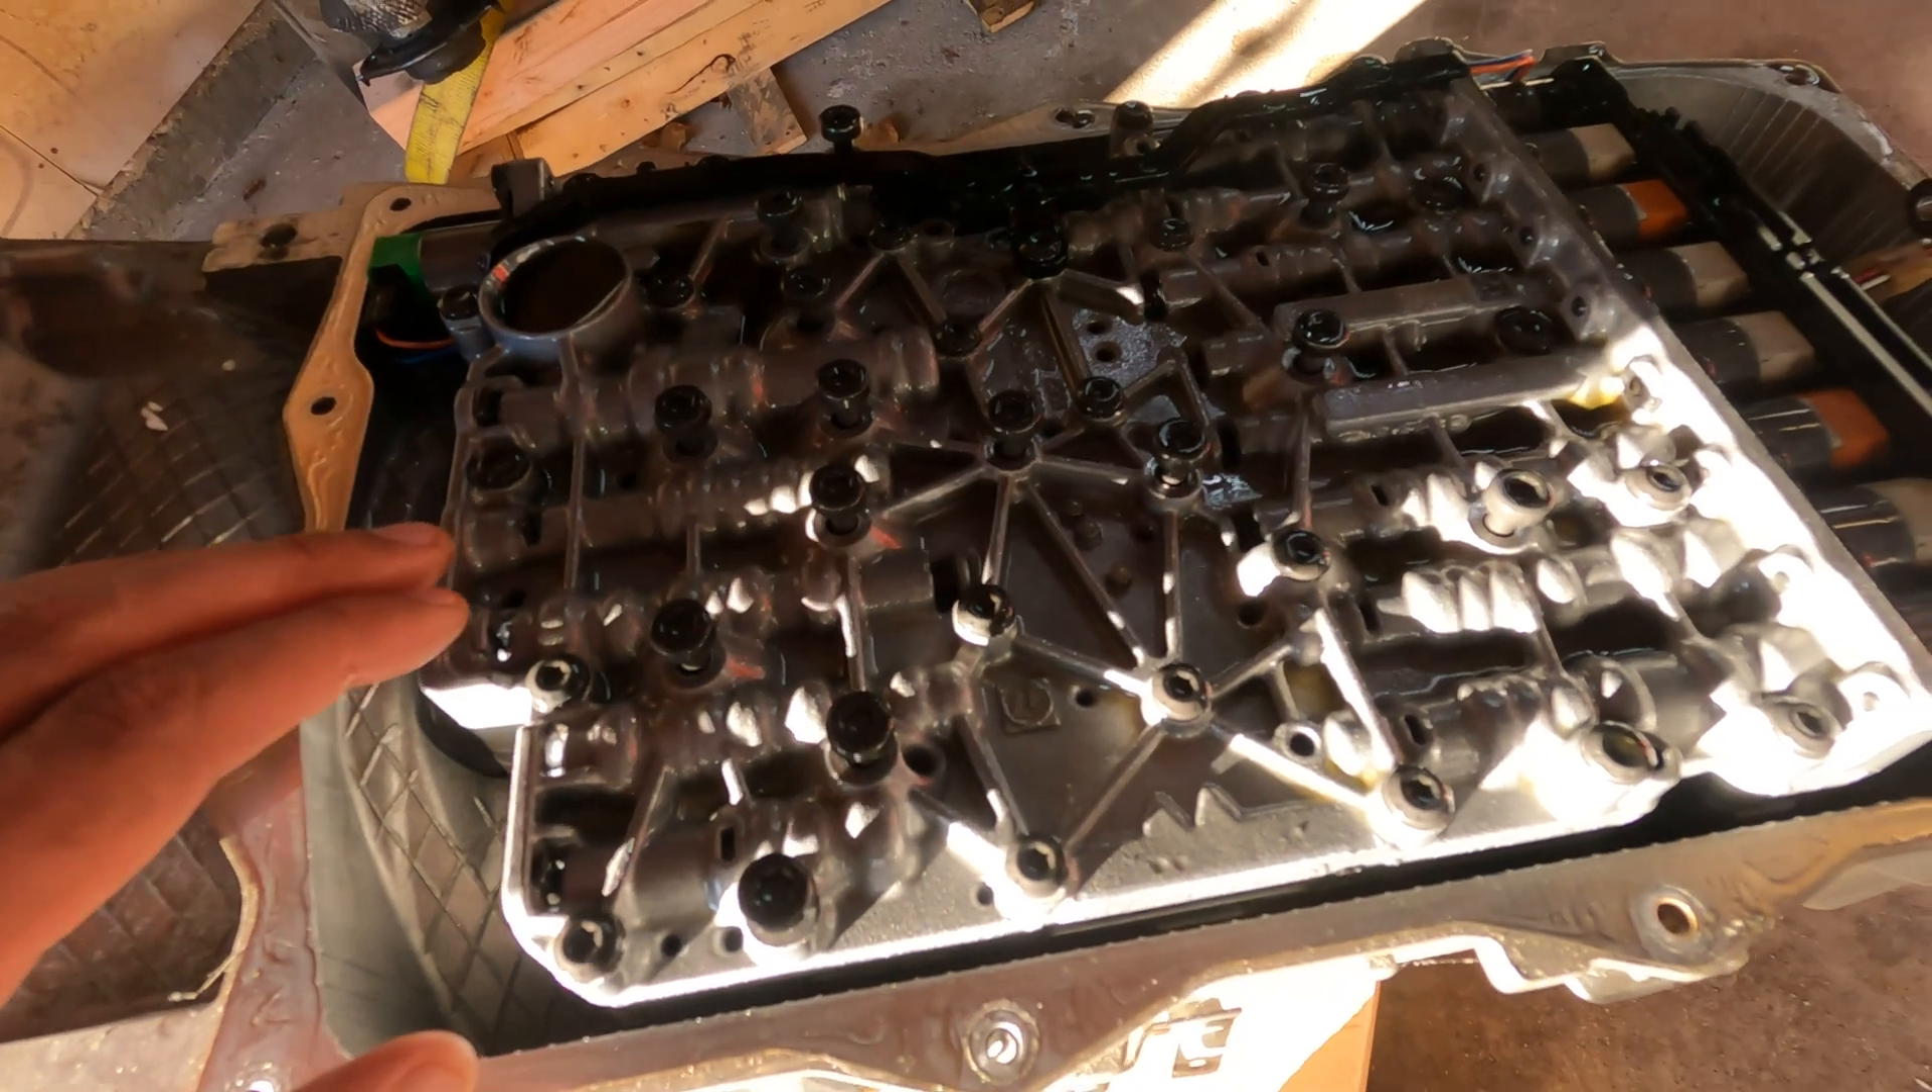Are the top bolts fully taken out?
No.